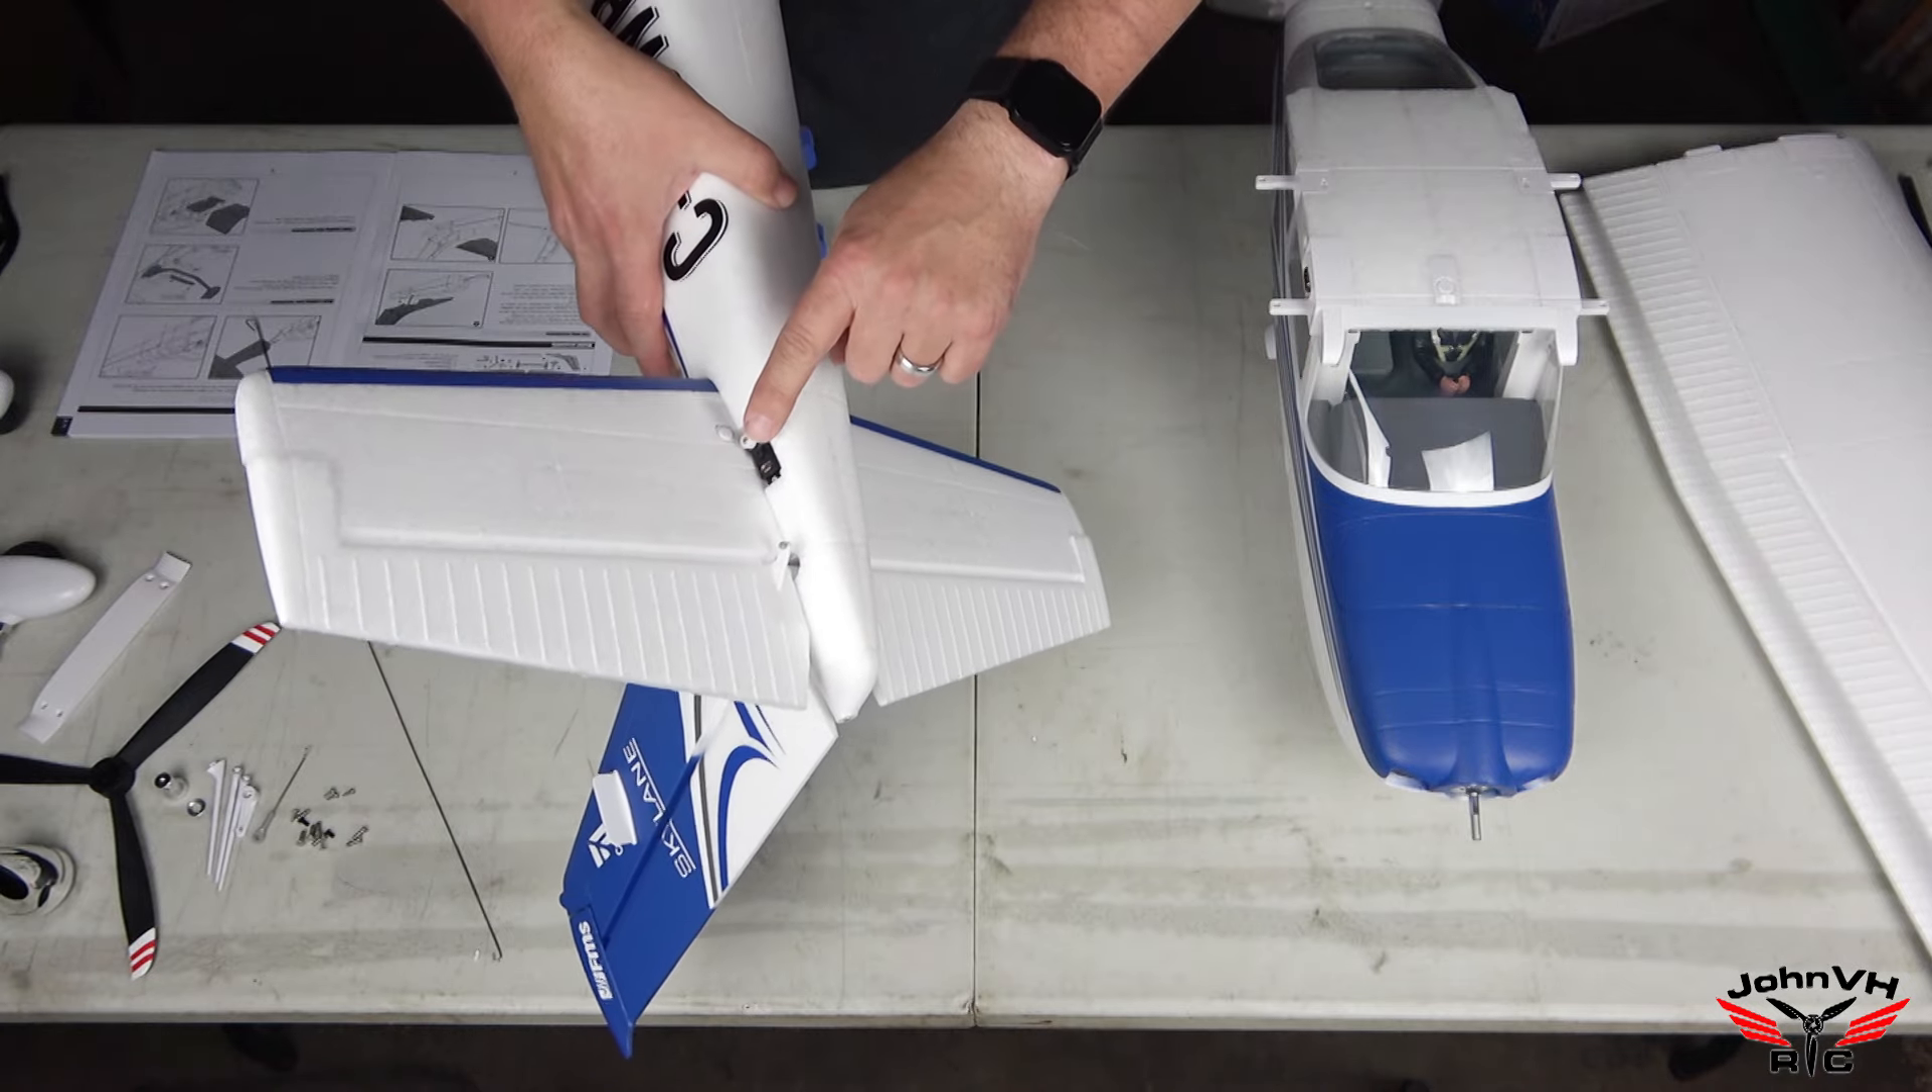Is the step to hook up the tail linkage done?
No.